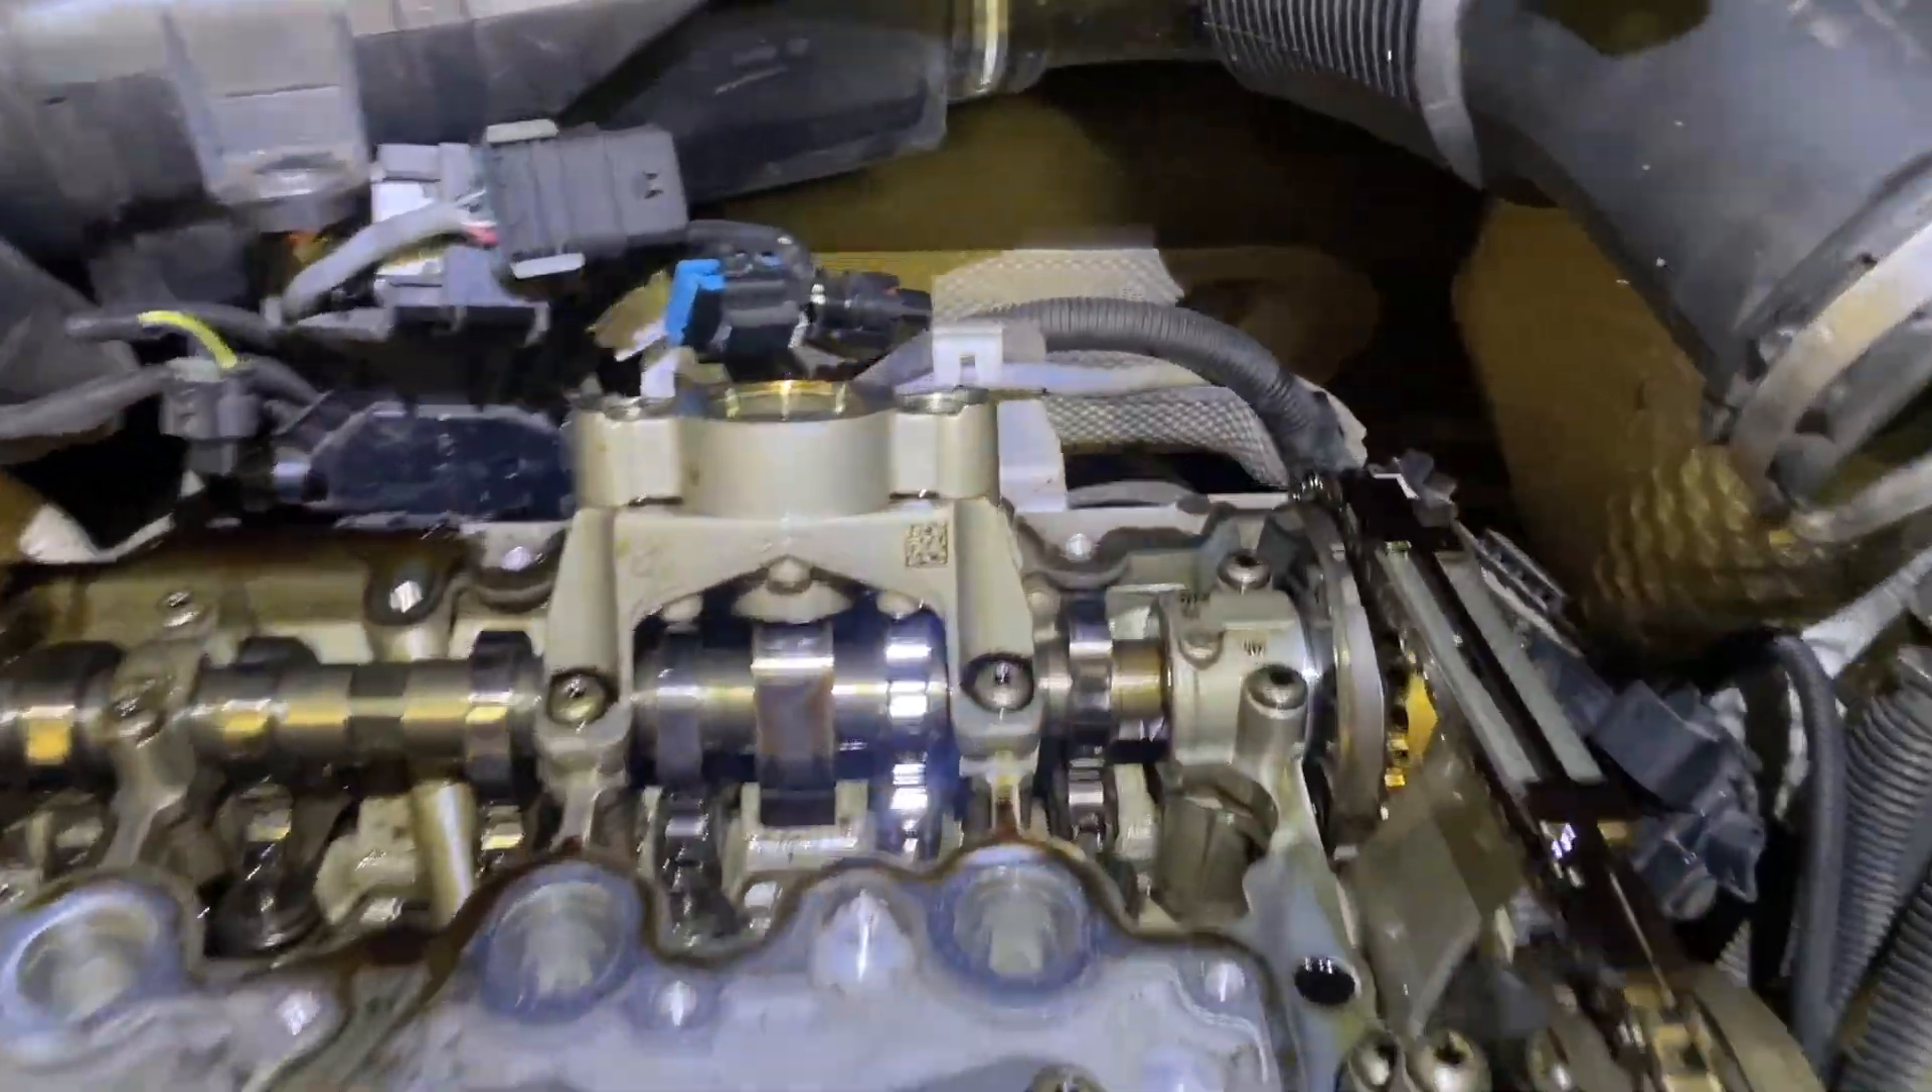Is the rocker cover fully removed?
Yes.